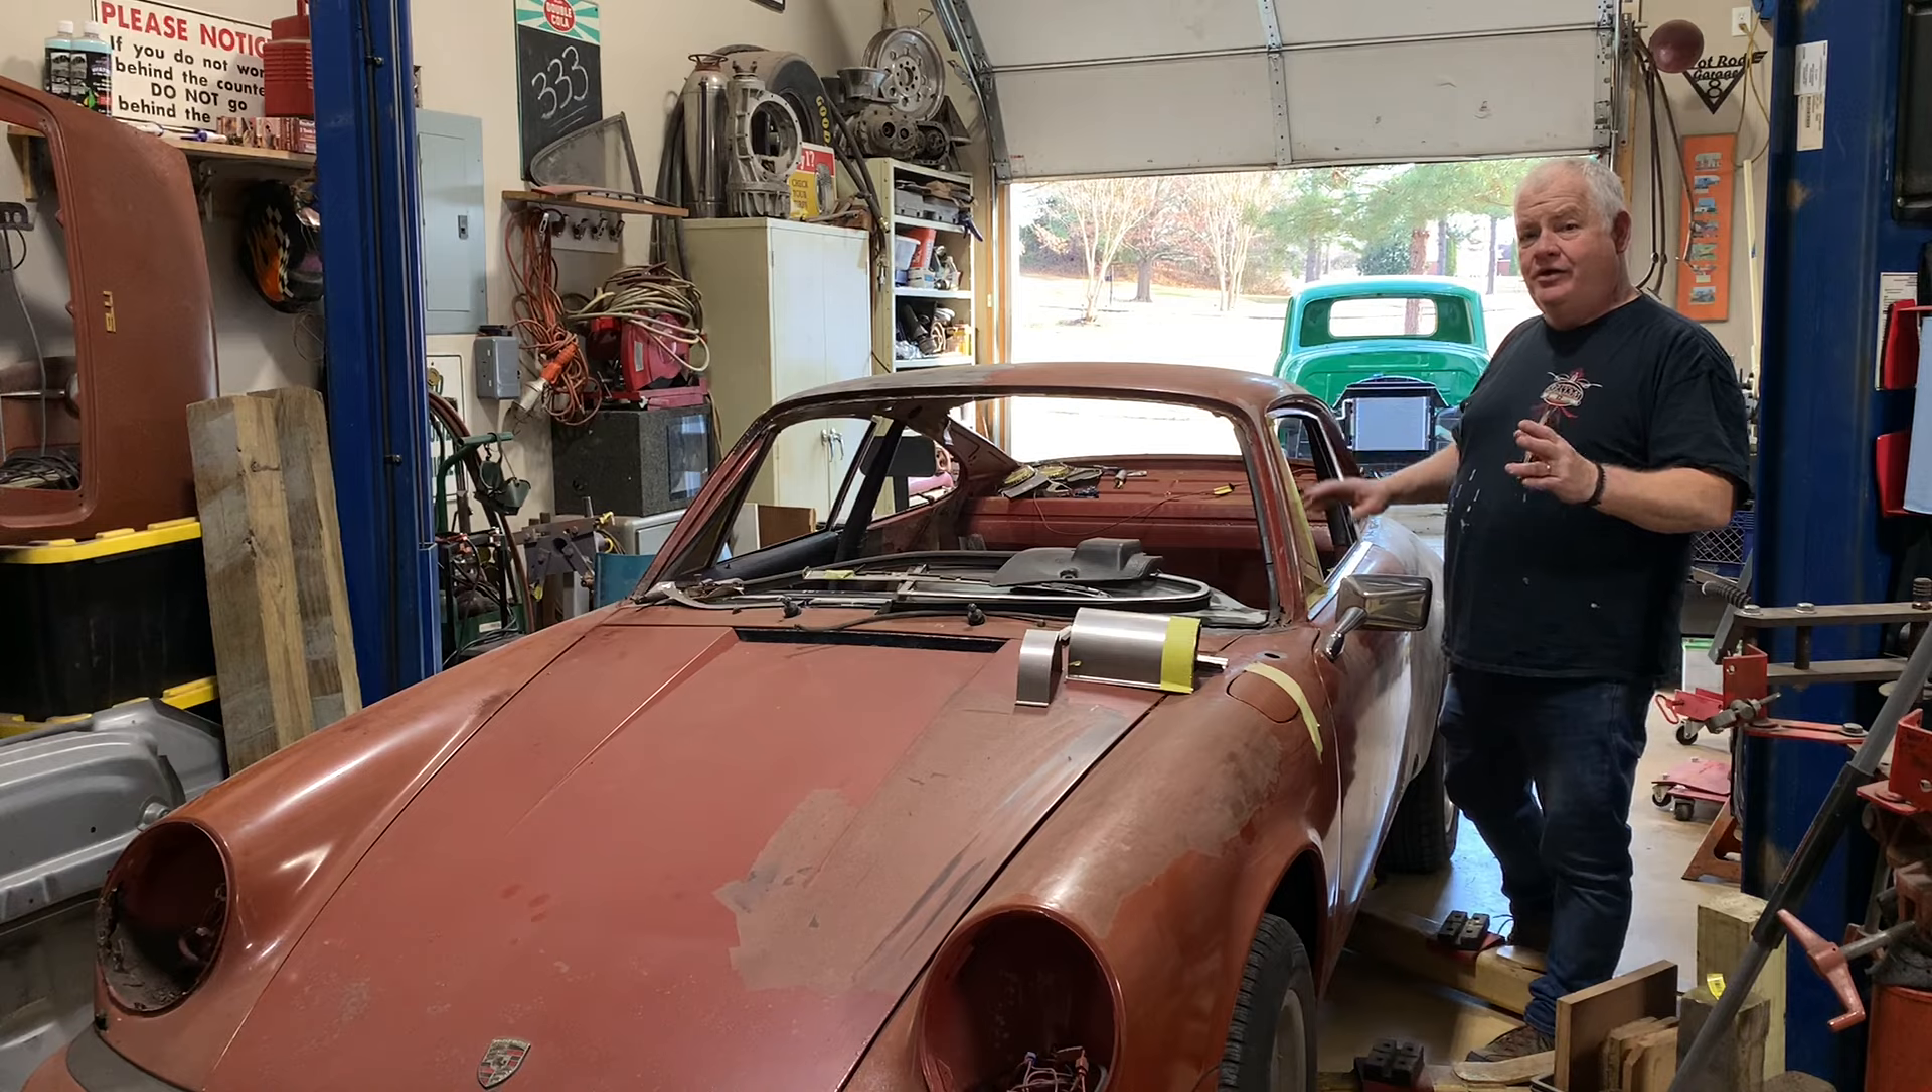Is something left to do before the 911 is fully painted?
Yes.